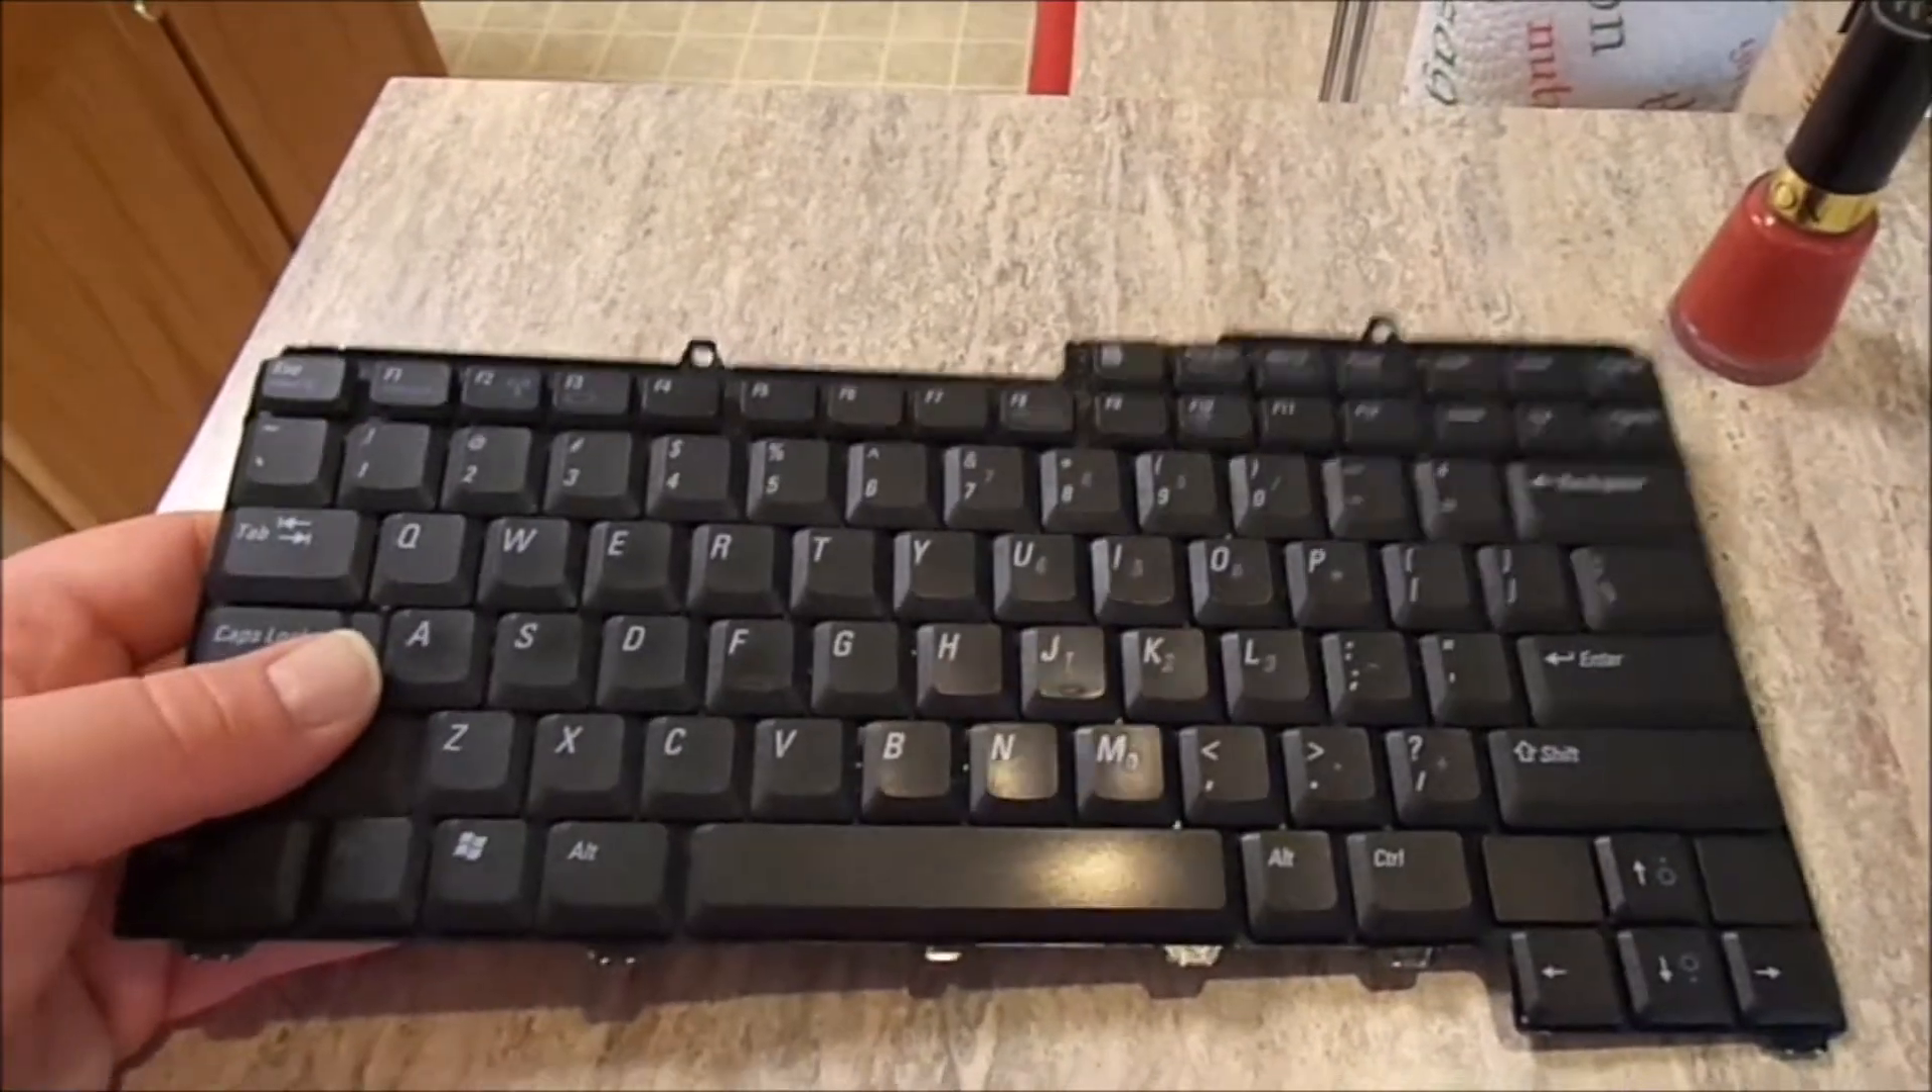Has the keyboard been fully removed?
Yes.